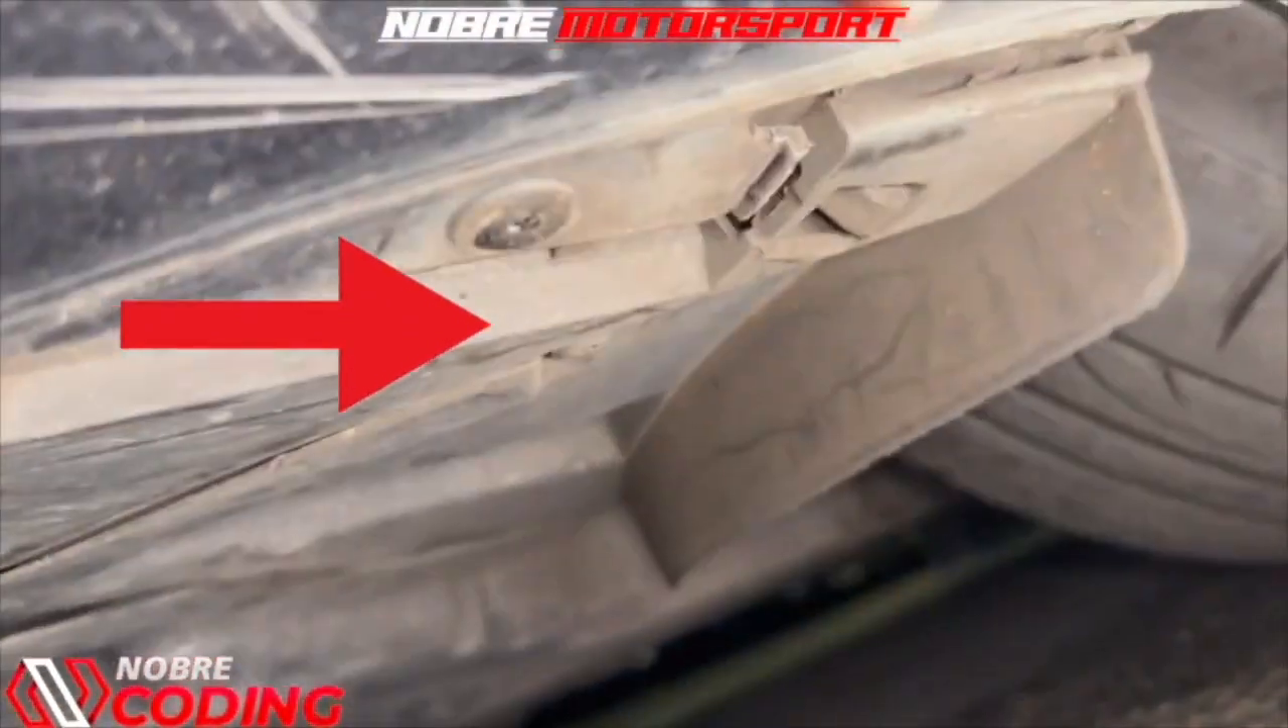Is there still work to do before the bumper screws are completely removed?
Yes.